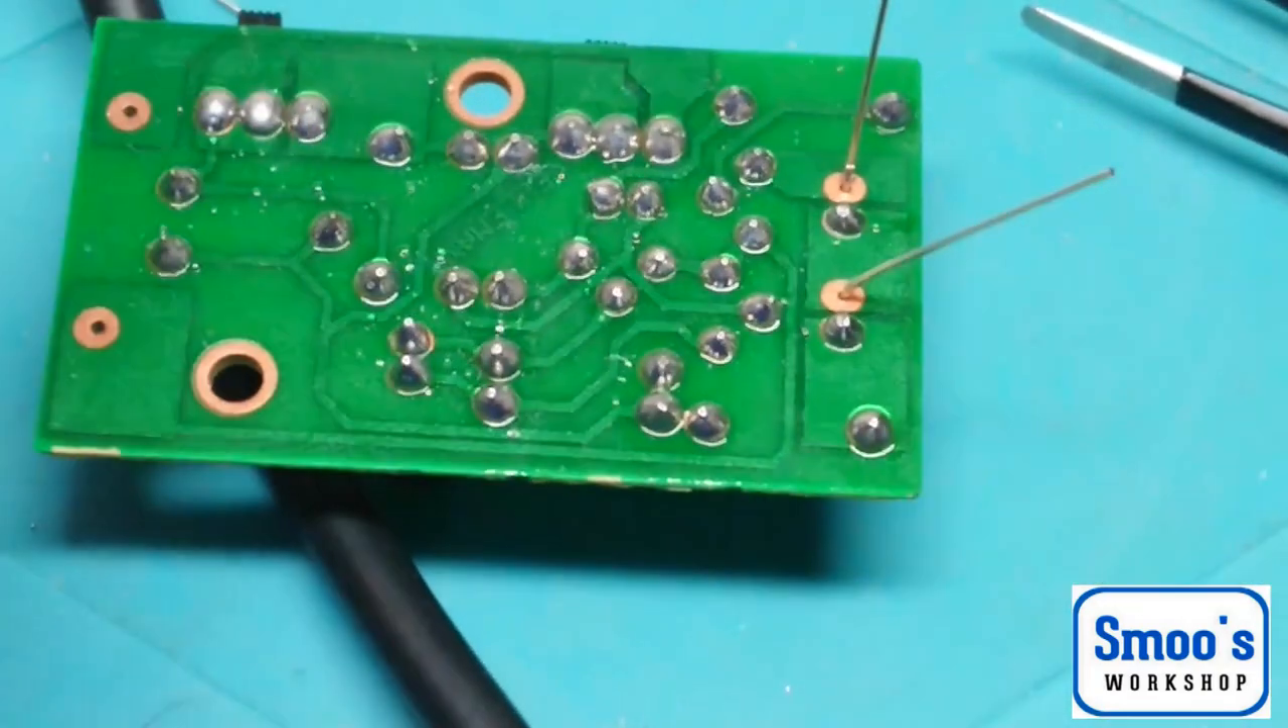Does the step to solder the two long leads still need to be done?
Yes.